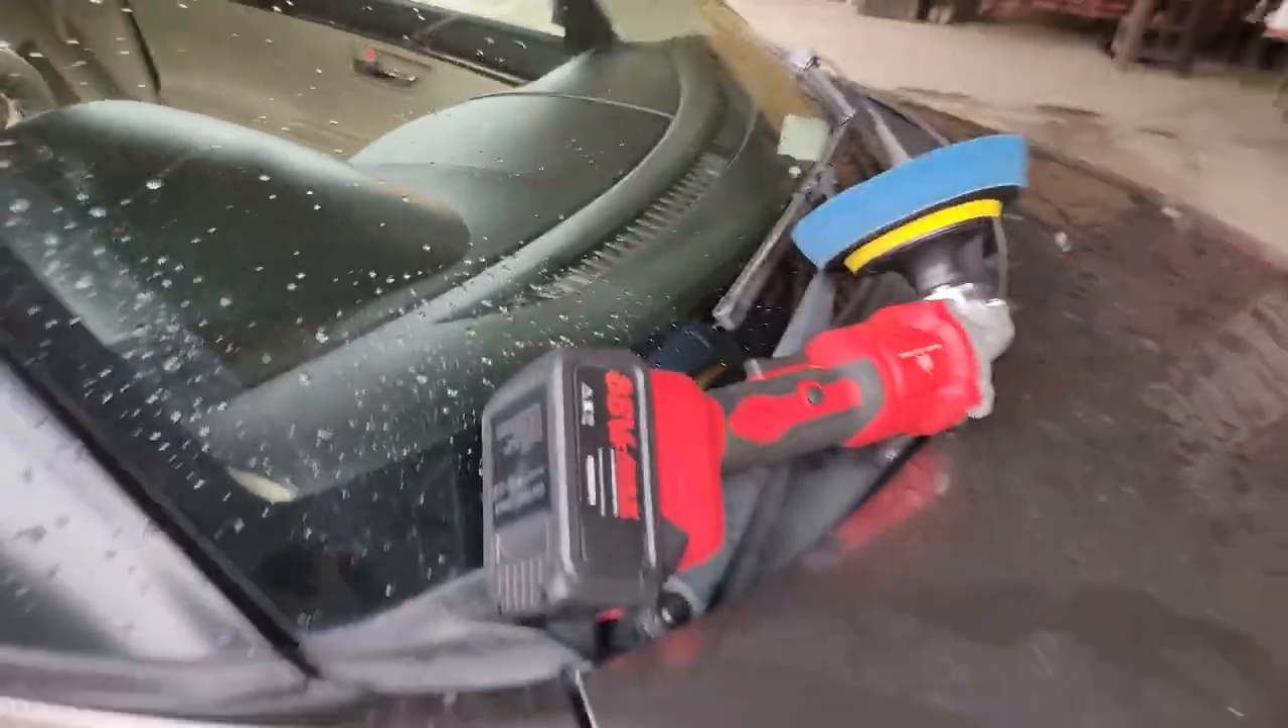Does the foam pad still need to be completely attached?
No.